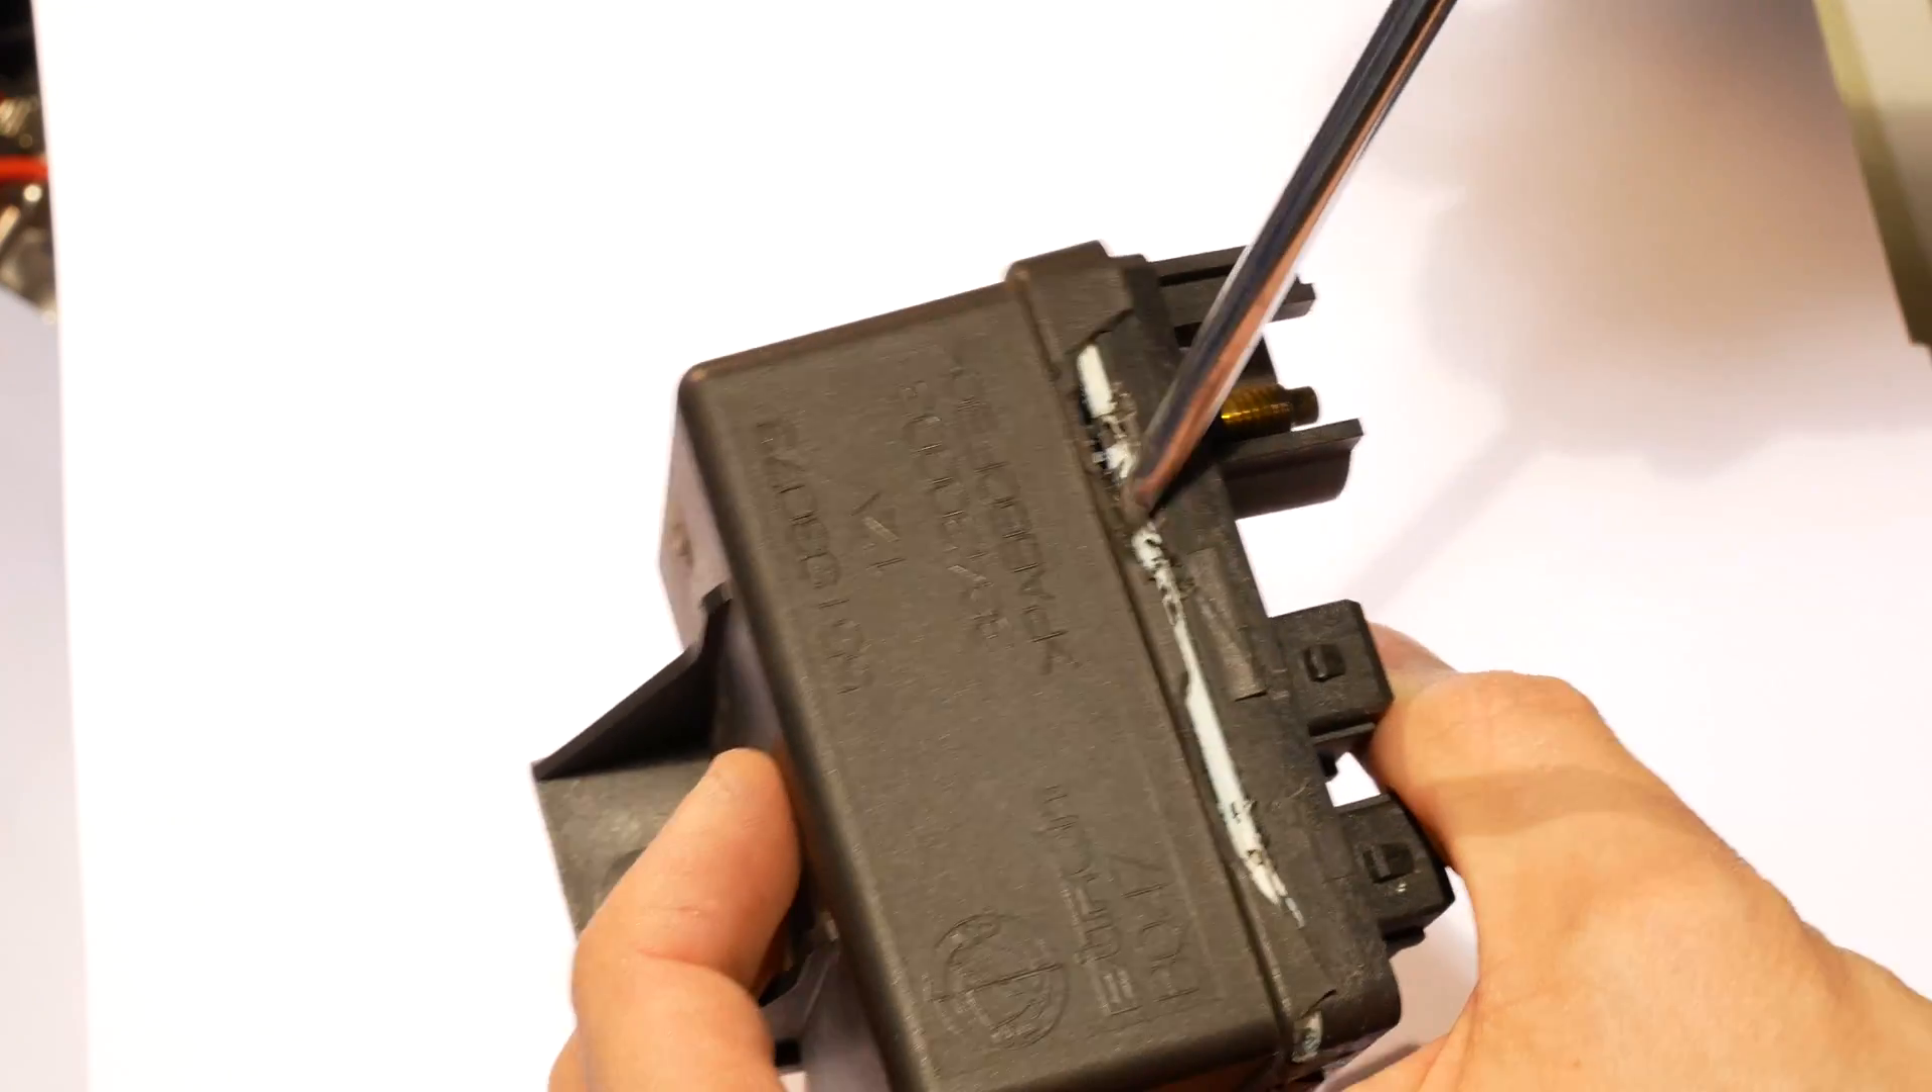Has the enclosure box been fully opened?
No.